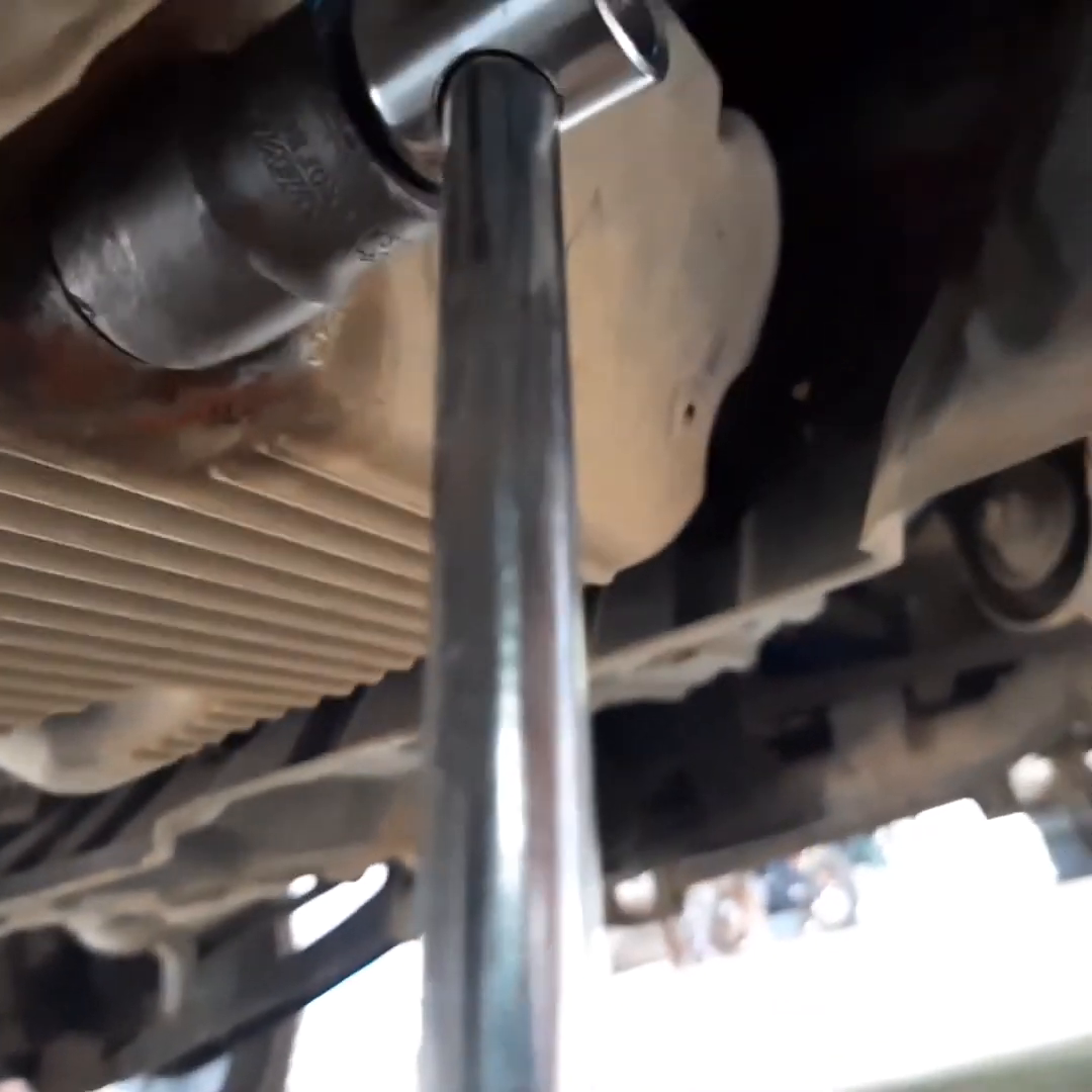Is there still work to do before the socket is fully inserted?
No.